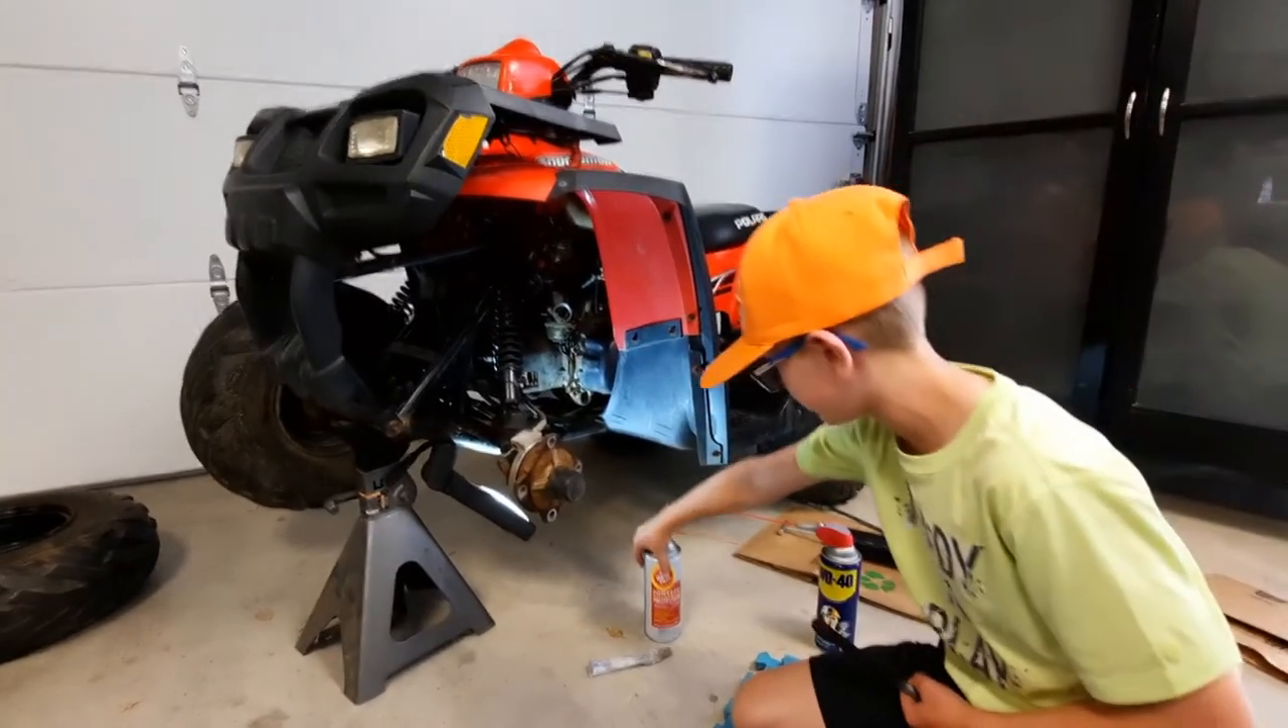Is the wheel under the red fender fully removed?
Yes.